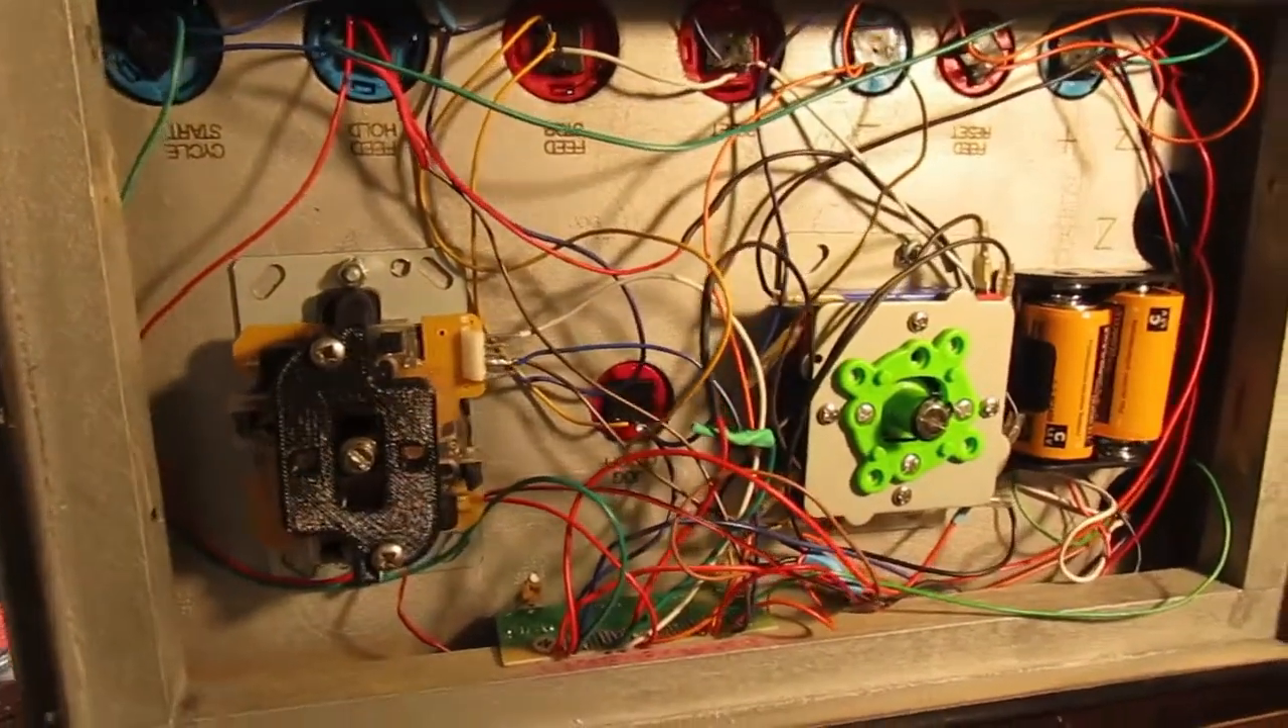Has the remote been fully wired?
Yes.